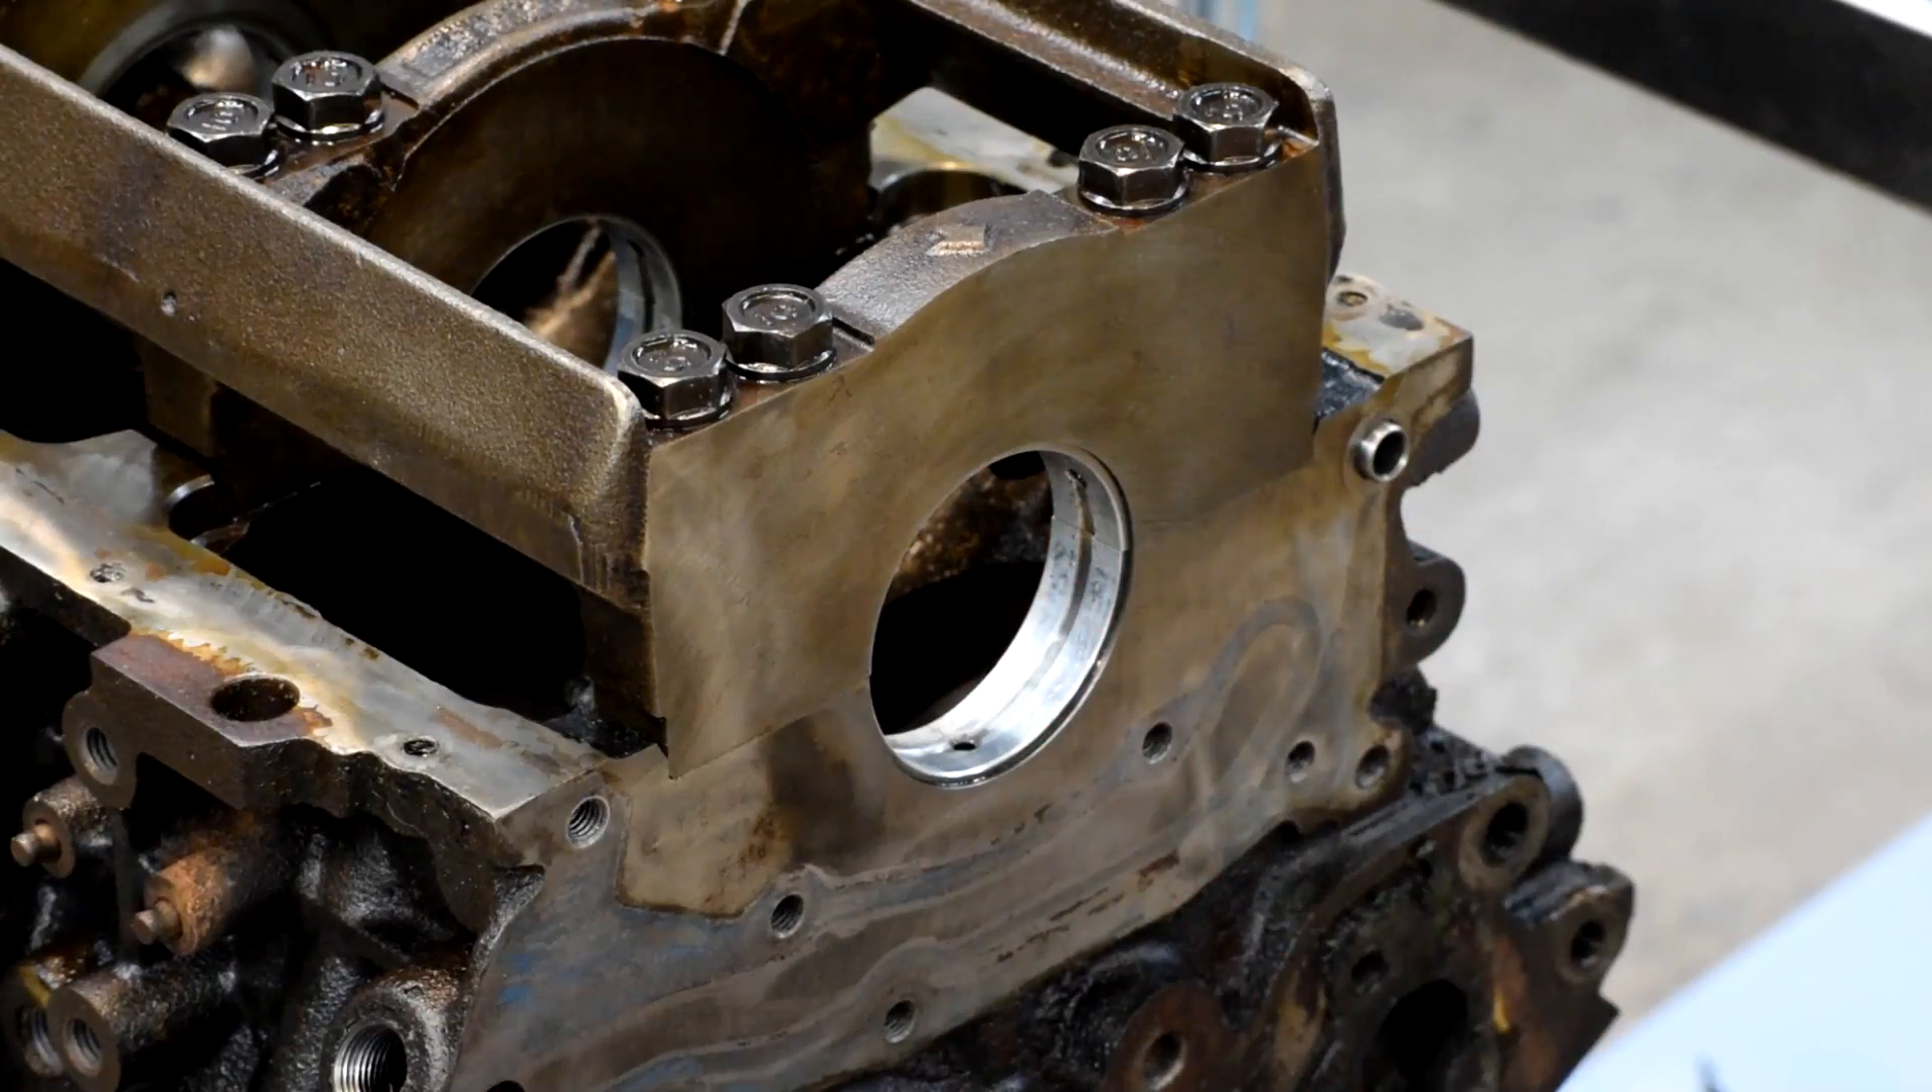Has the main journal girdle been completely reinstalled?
Yes.